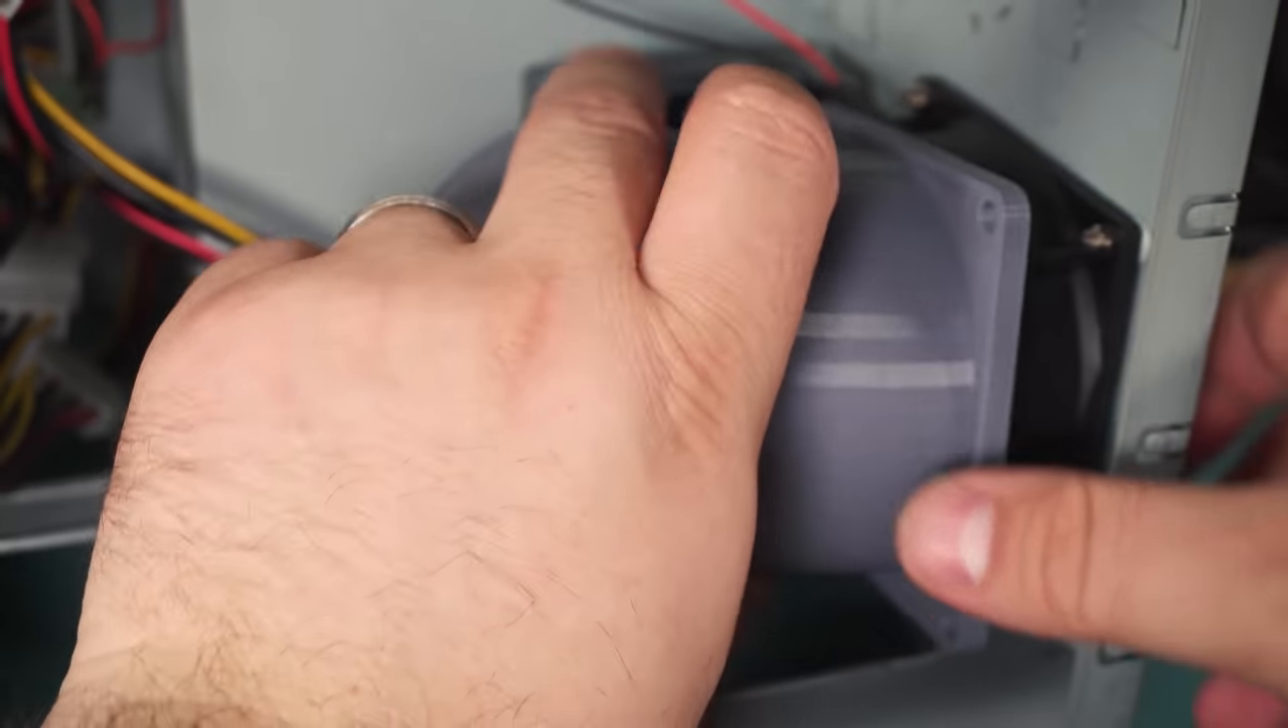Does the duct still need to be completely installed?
Yes.